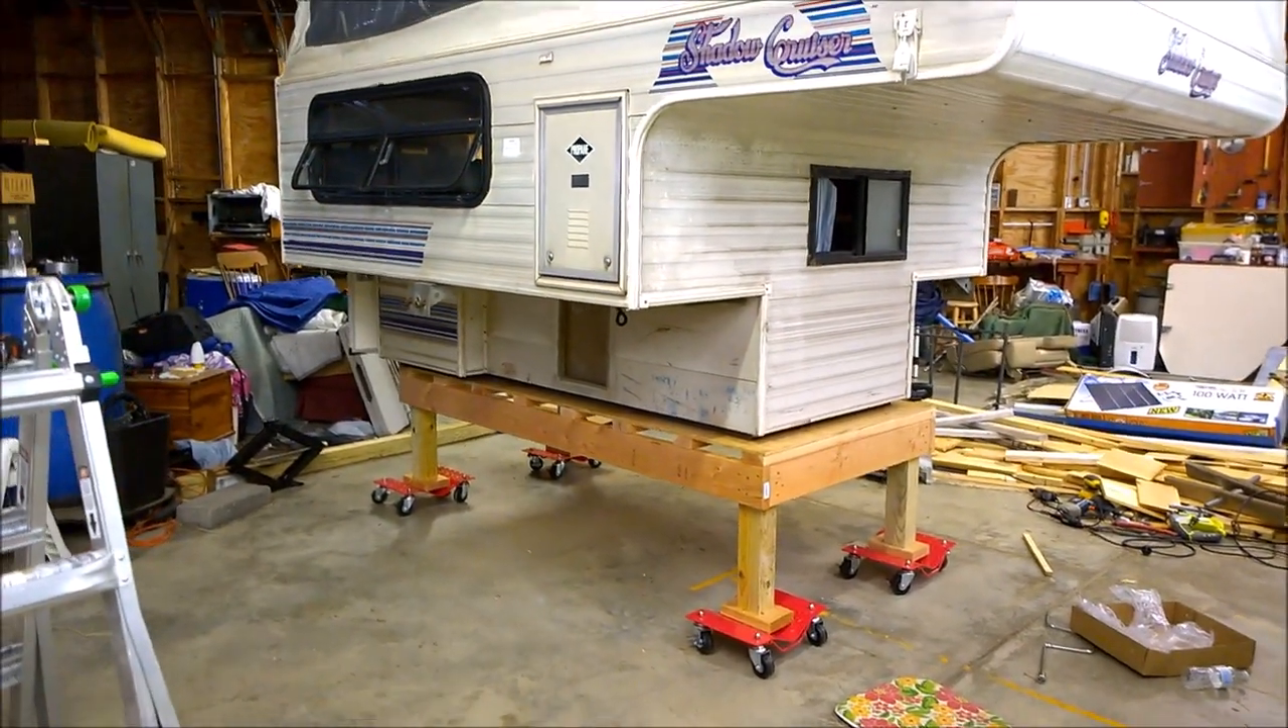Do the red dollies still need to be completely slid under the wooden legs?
No.